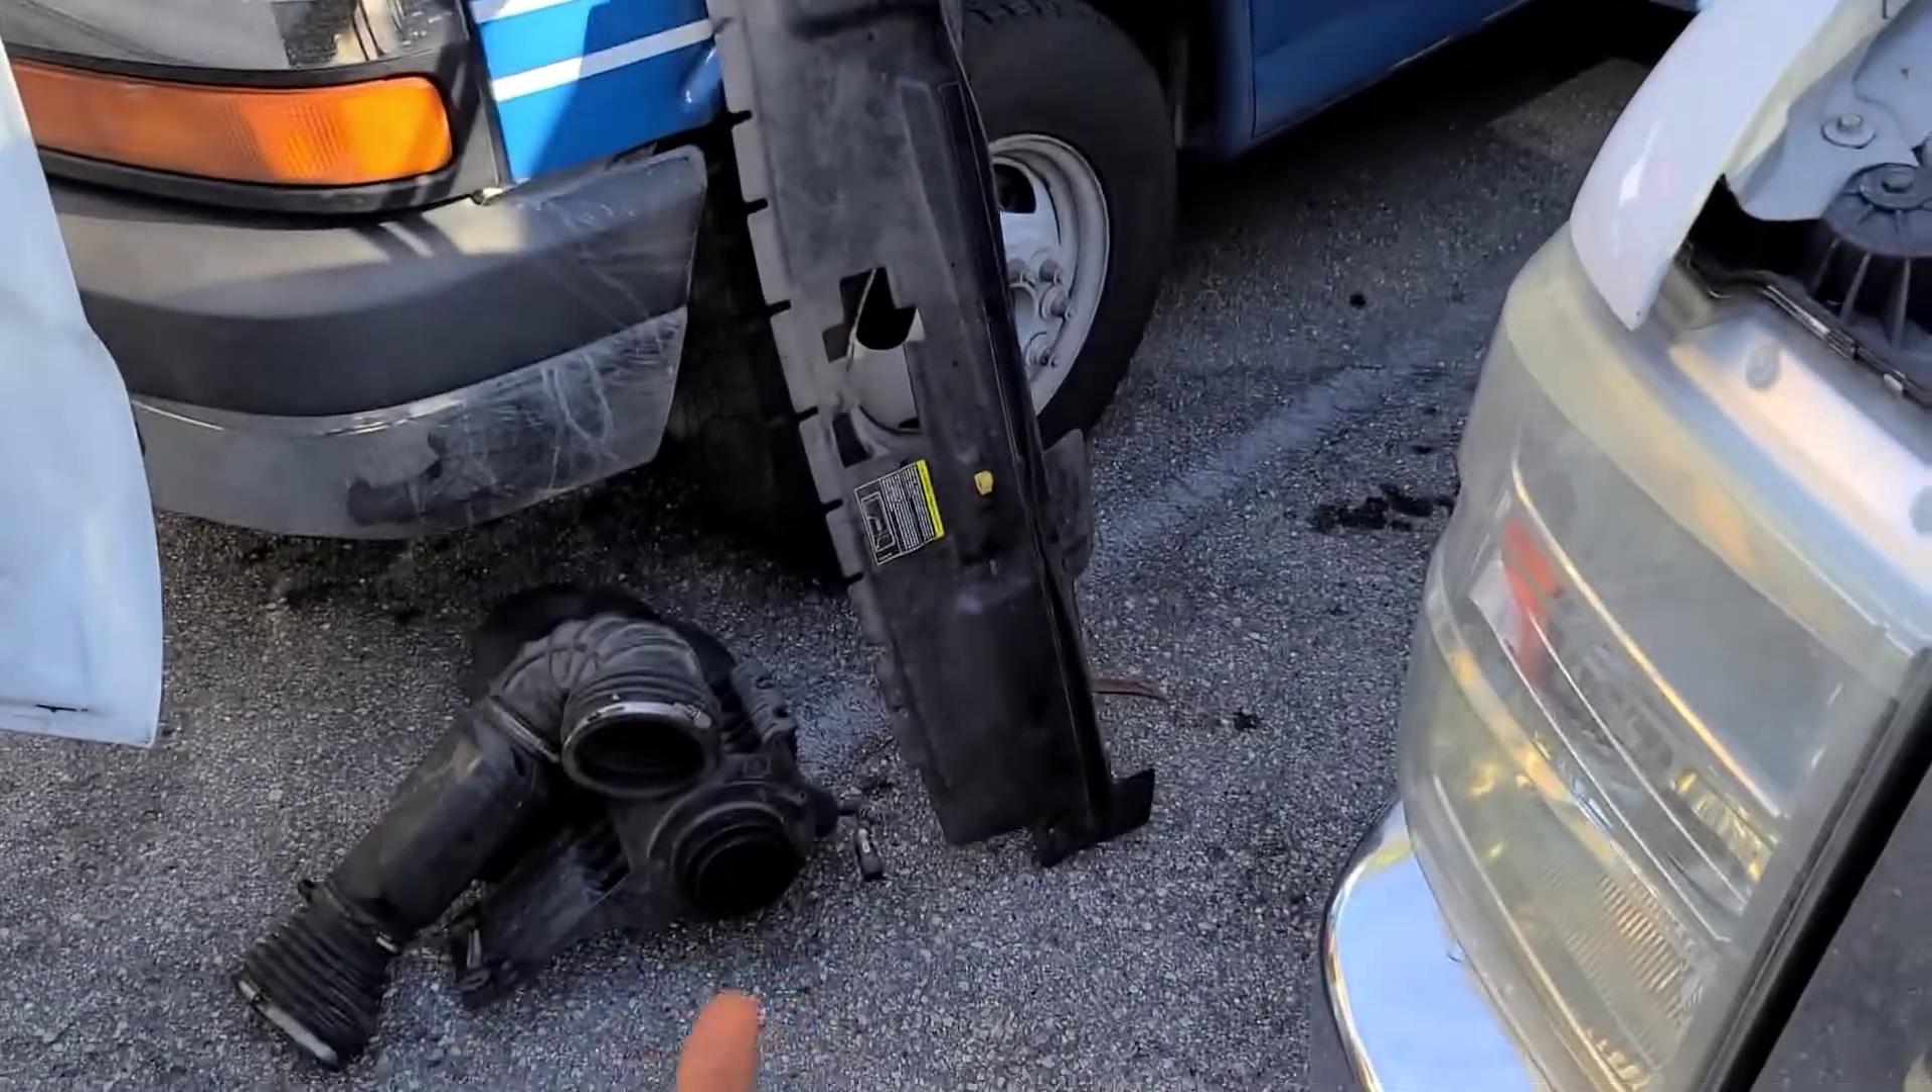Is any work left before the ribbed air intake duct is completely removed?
No.